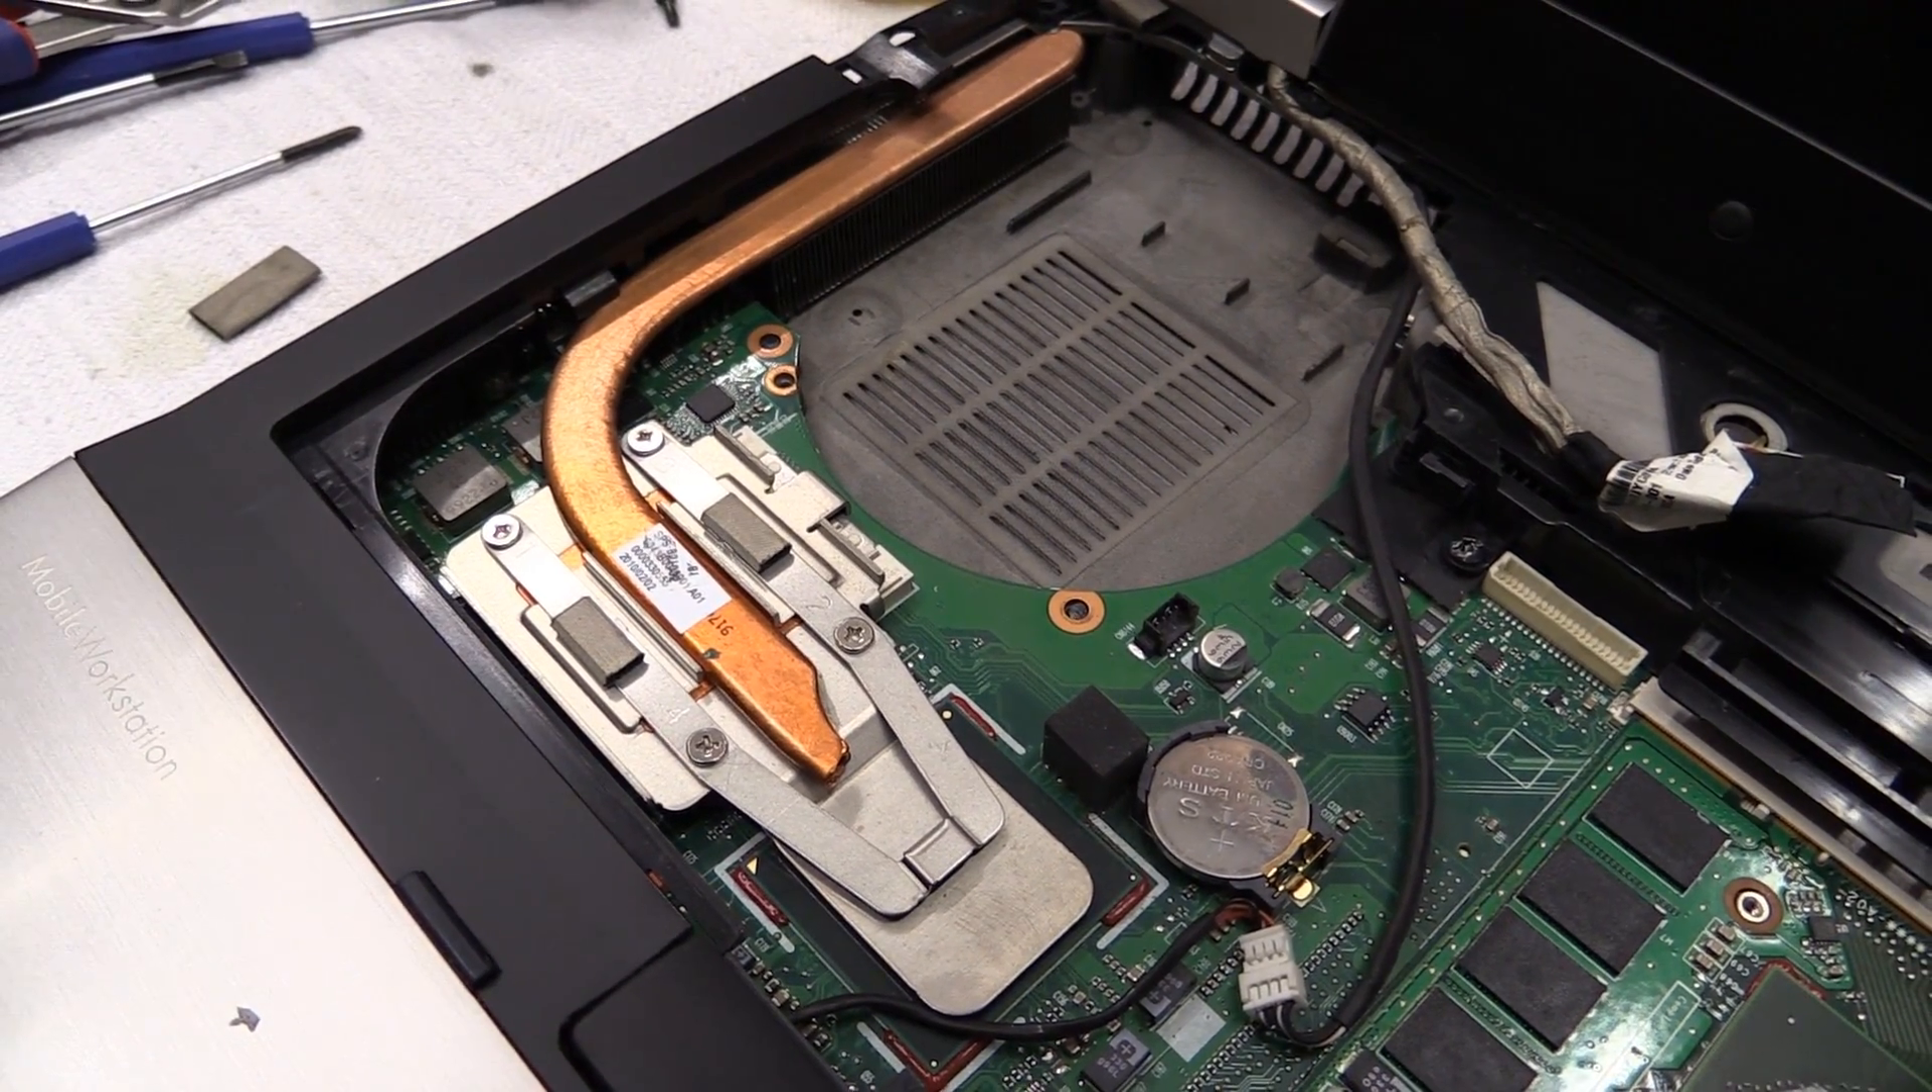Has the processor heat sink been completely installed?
Yes.